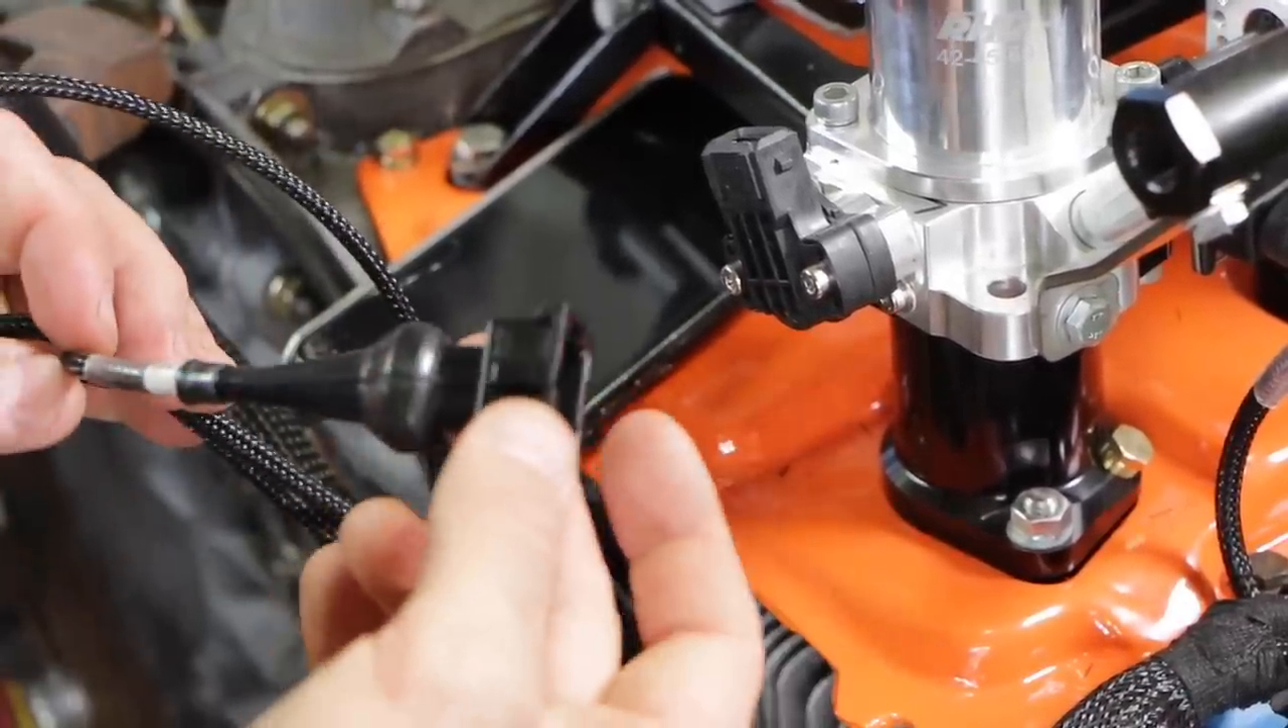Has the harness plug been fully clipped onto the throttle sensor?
No.